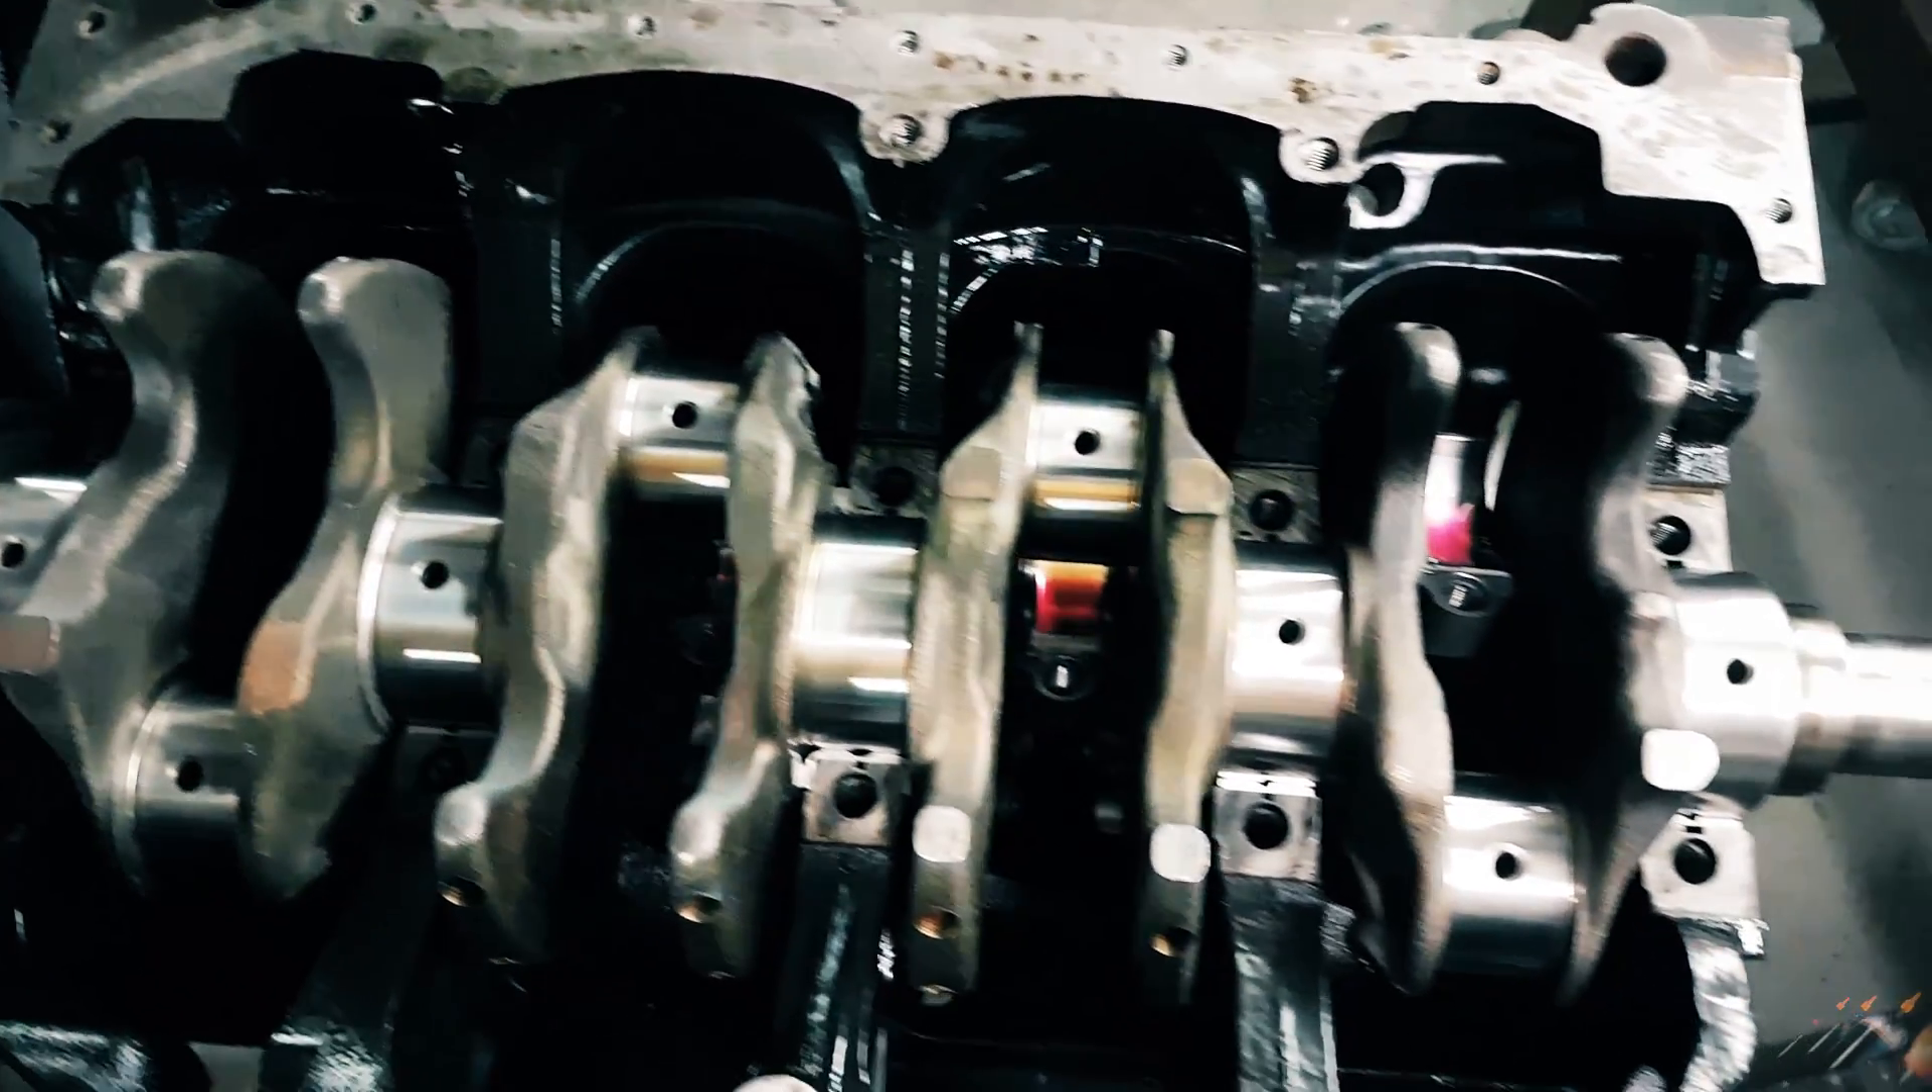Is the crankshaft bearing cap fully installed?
No.